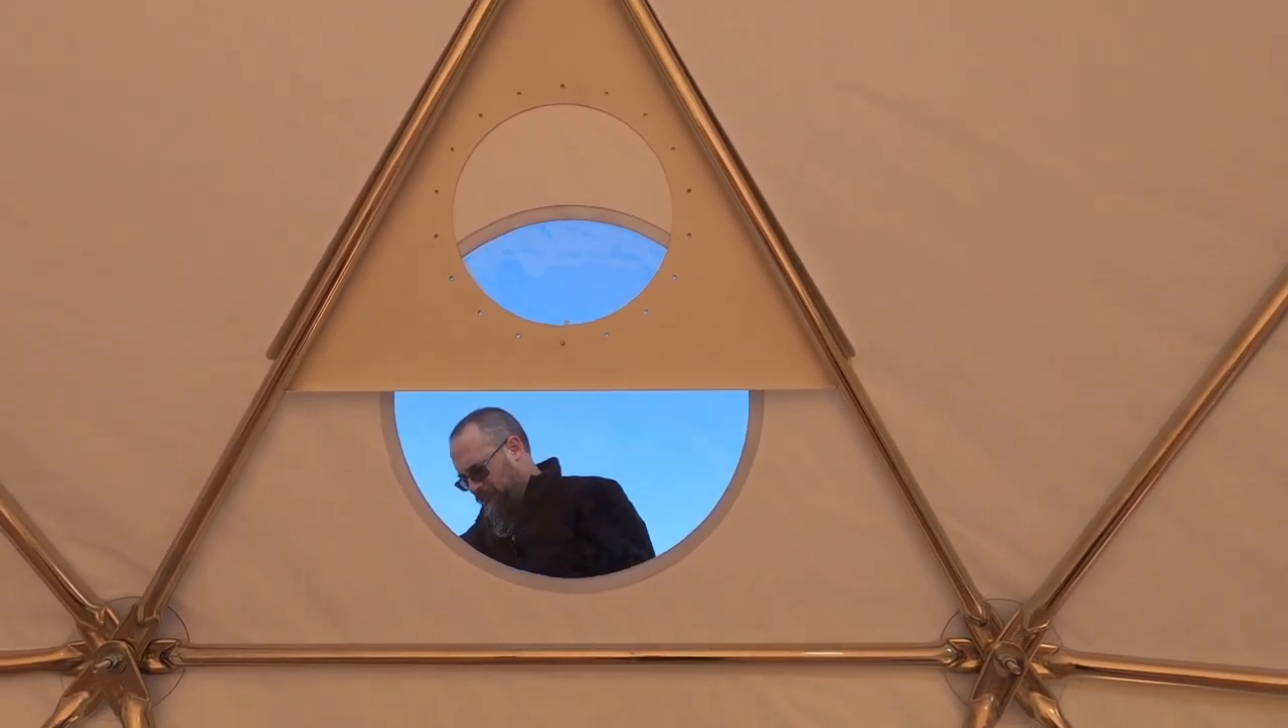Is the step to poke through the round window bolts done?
No.